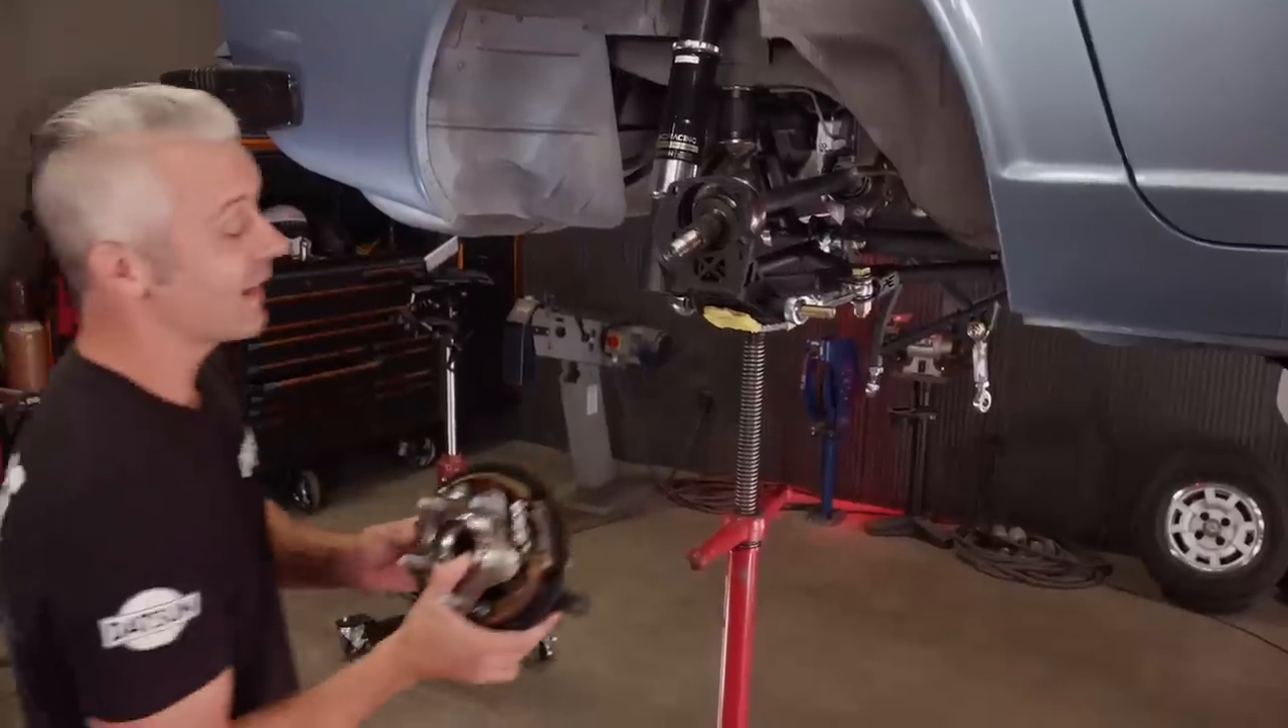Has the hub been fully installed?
No.